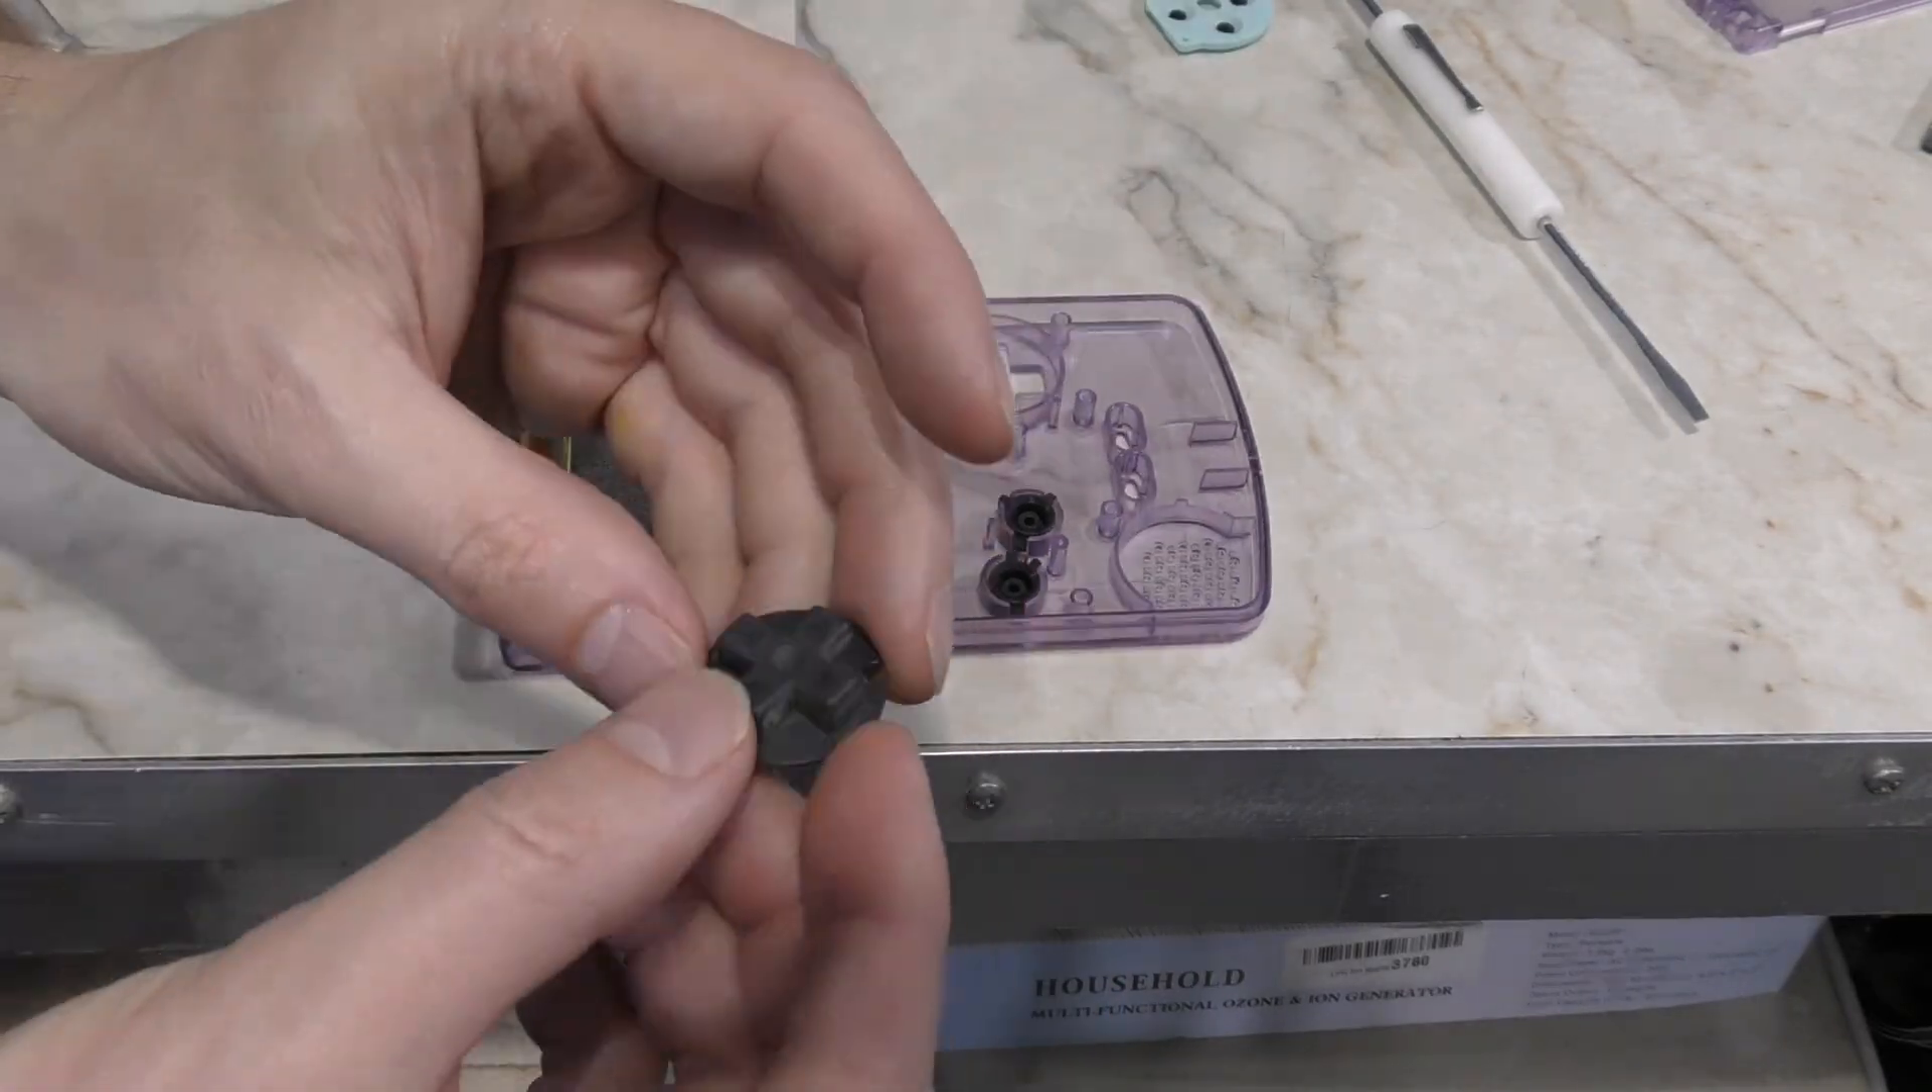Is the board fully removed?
Yes.